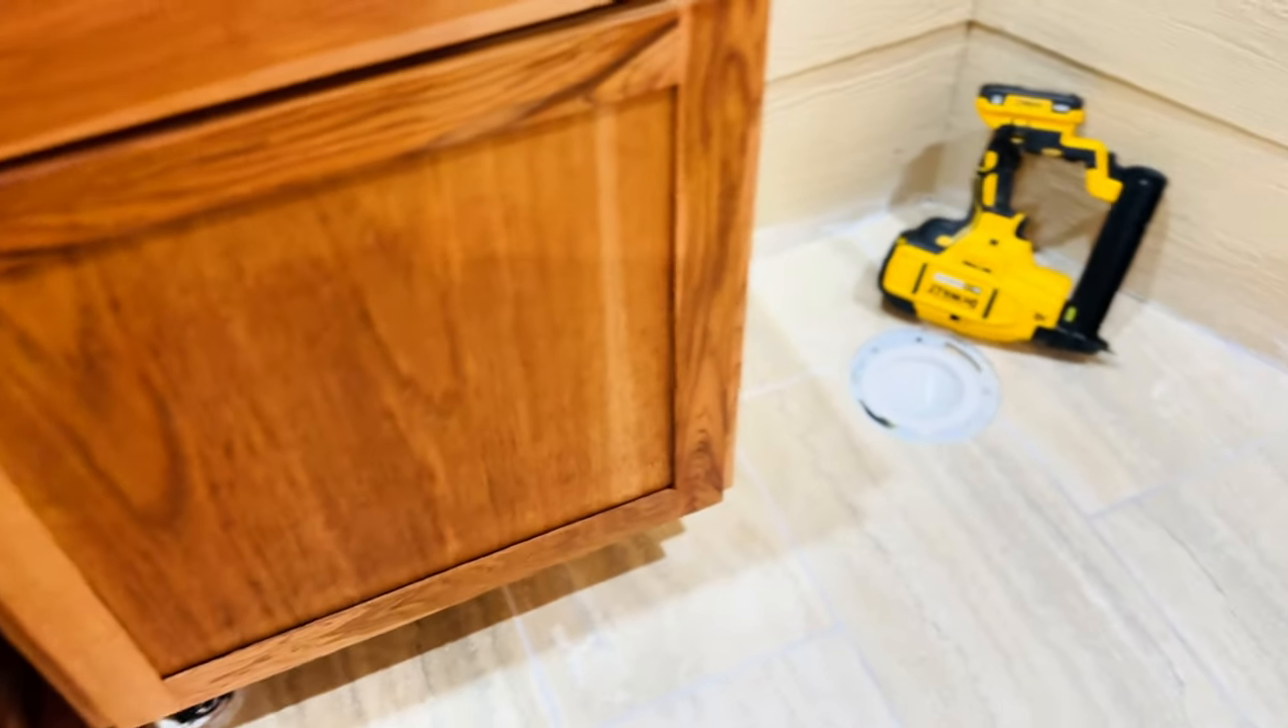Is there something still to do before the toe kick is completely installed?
Yes.